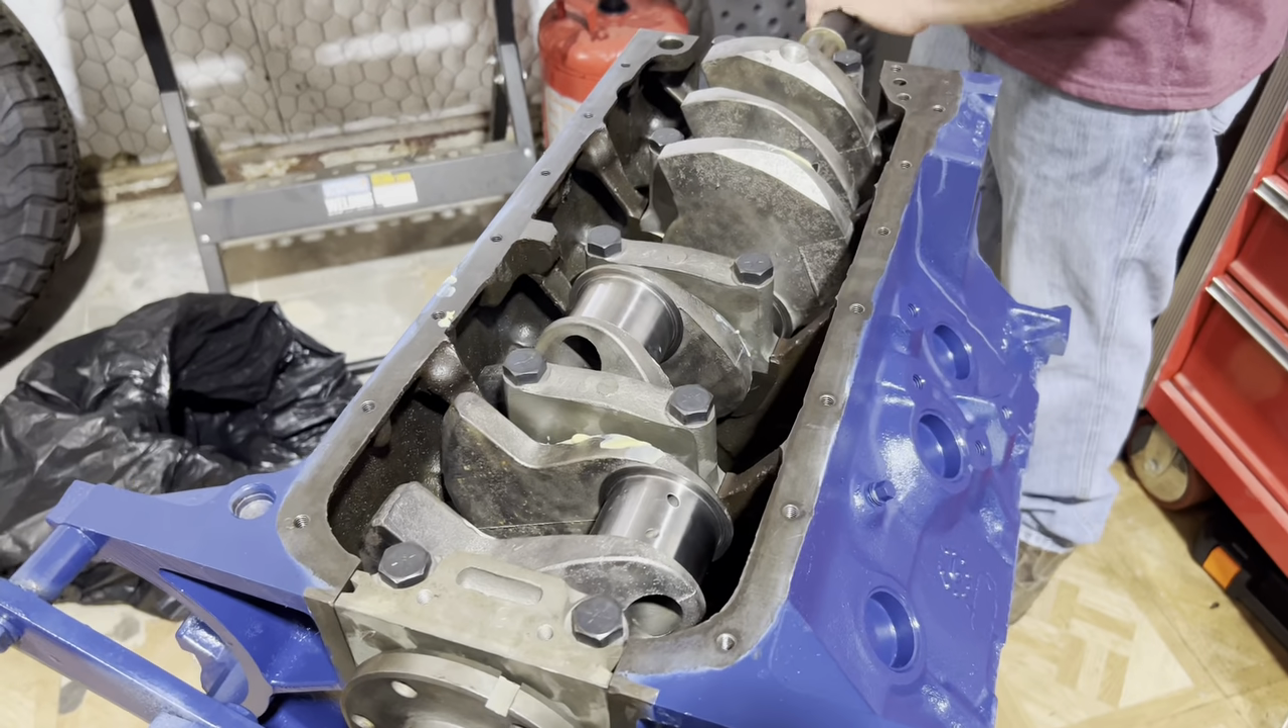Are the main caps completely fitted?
Yes.